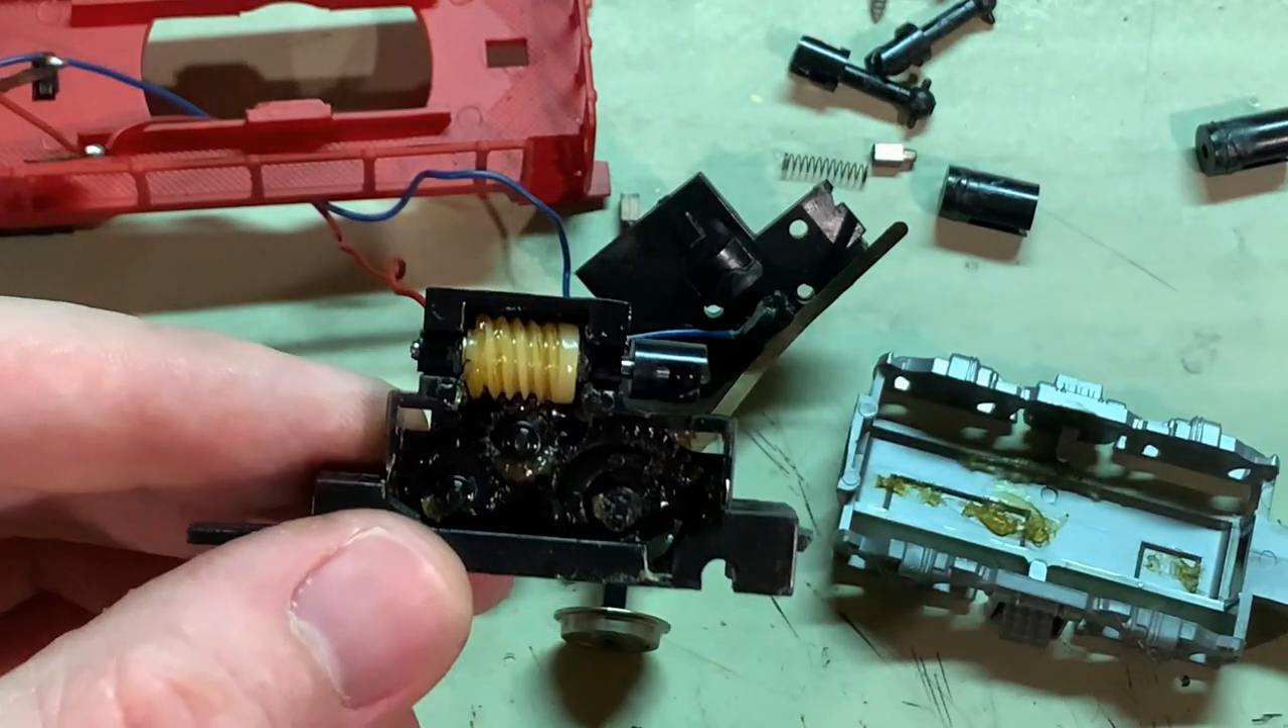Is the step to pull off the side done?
Yes.